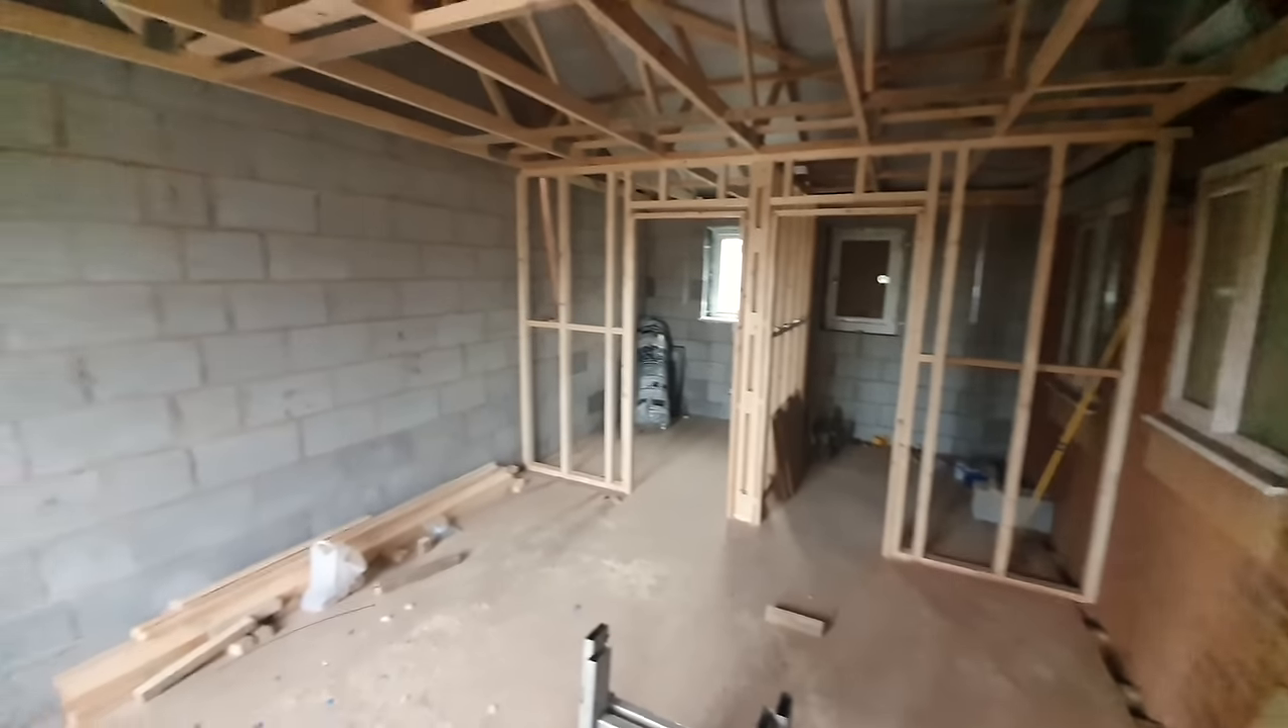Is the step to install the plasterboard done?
No.